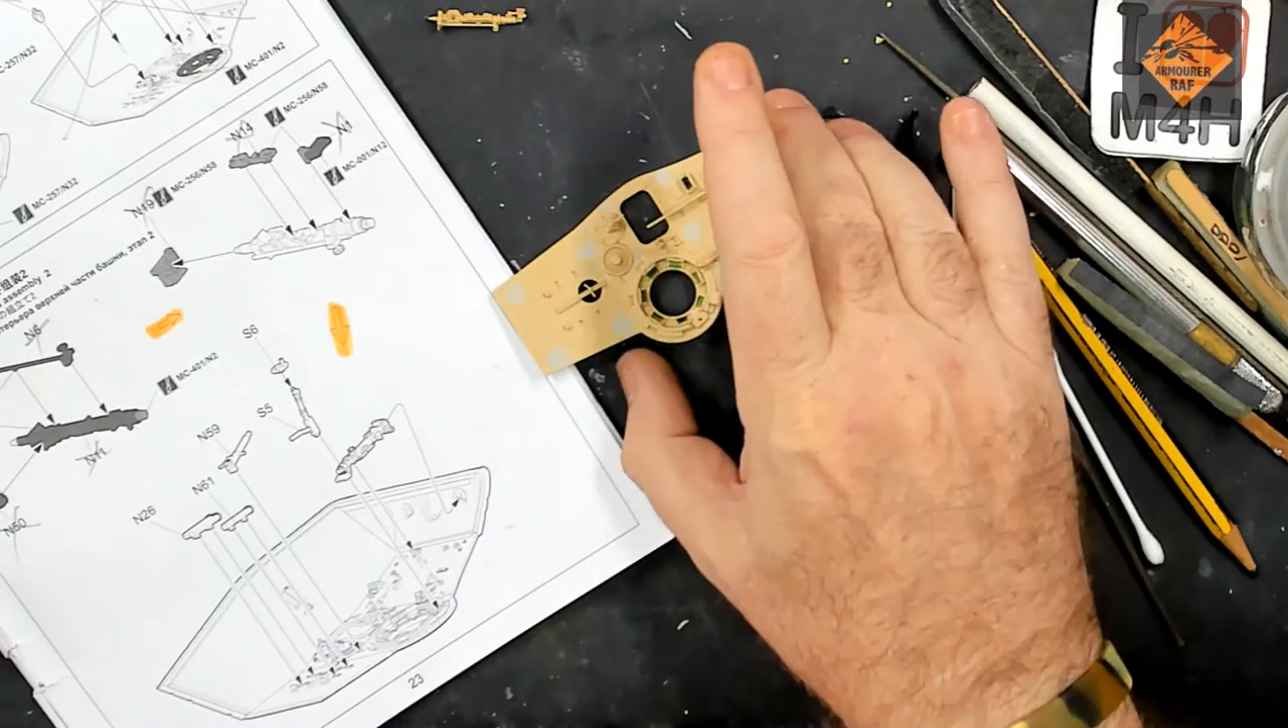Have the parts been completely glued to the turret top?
No.